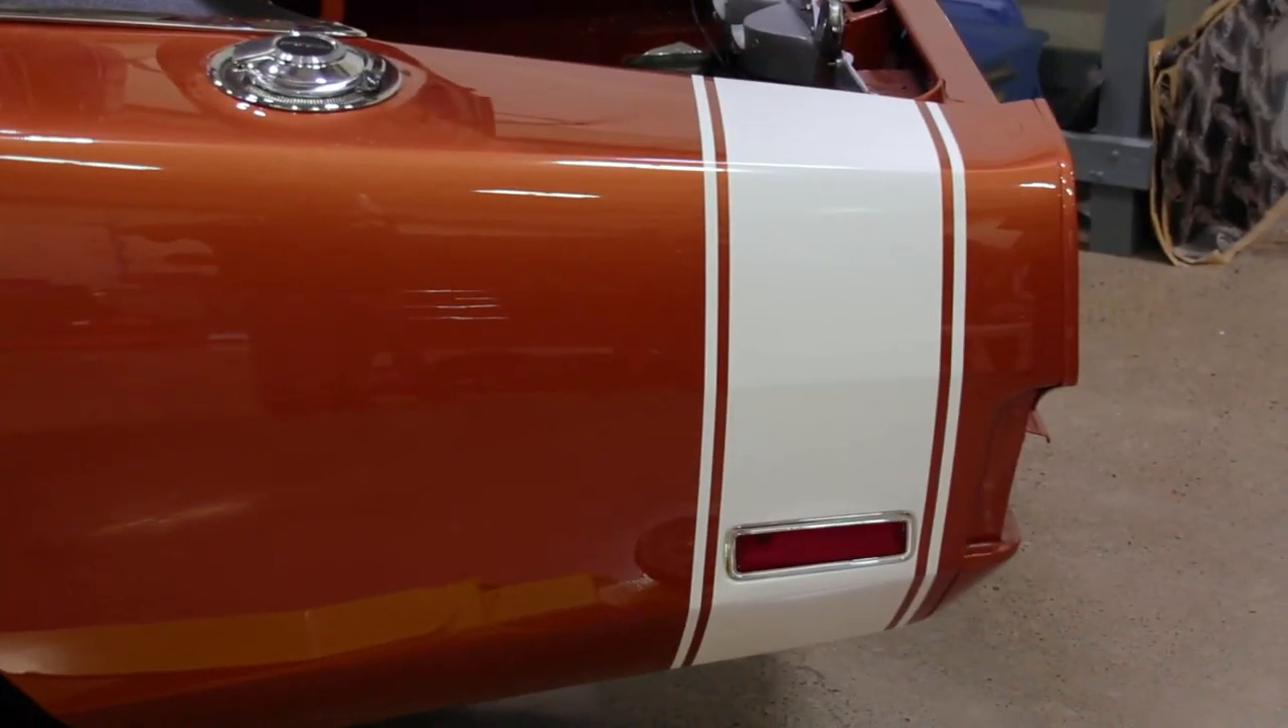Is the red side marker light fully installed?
Yes.